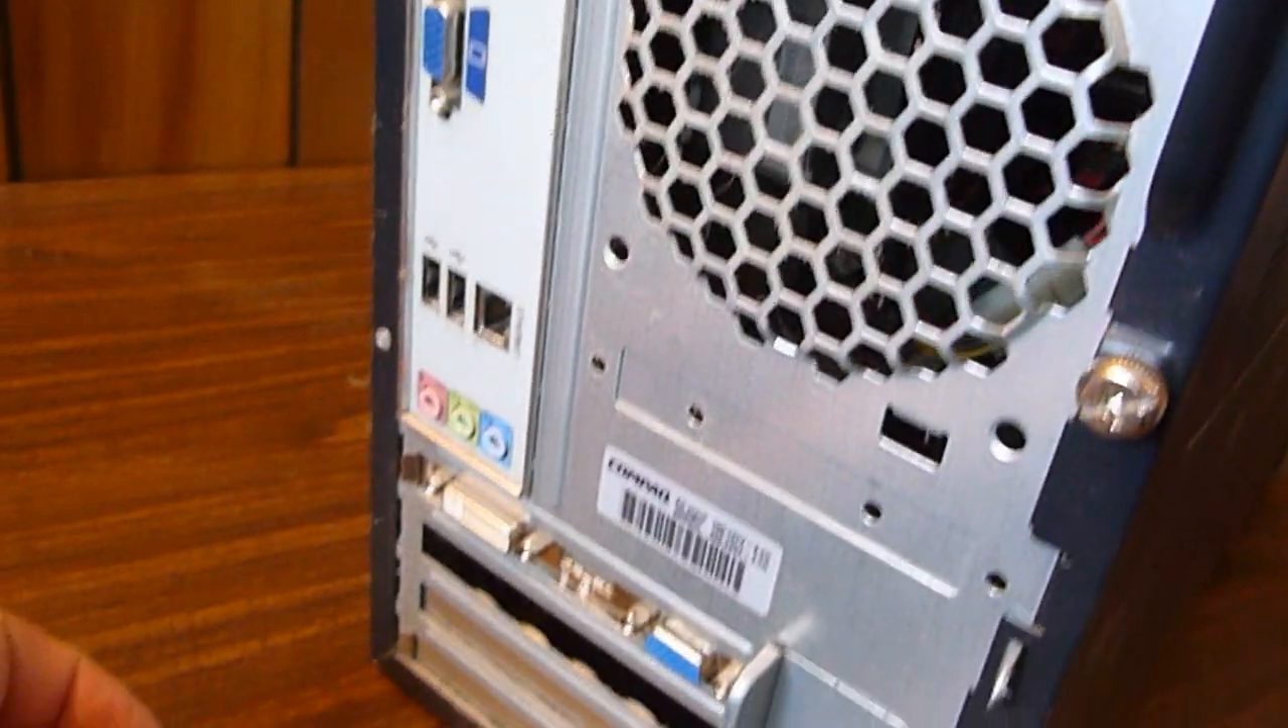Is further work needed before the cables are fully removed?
No.